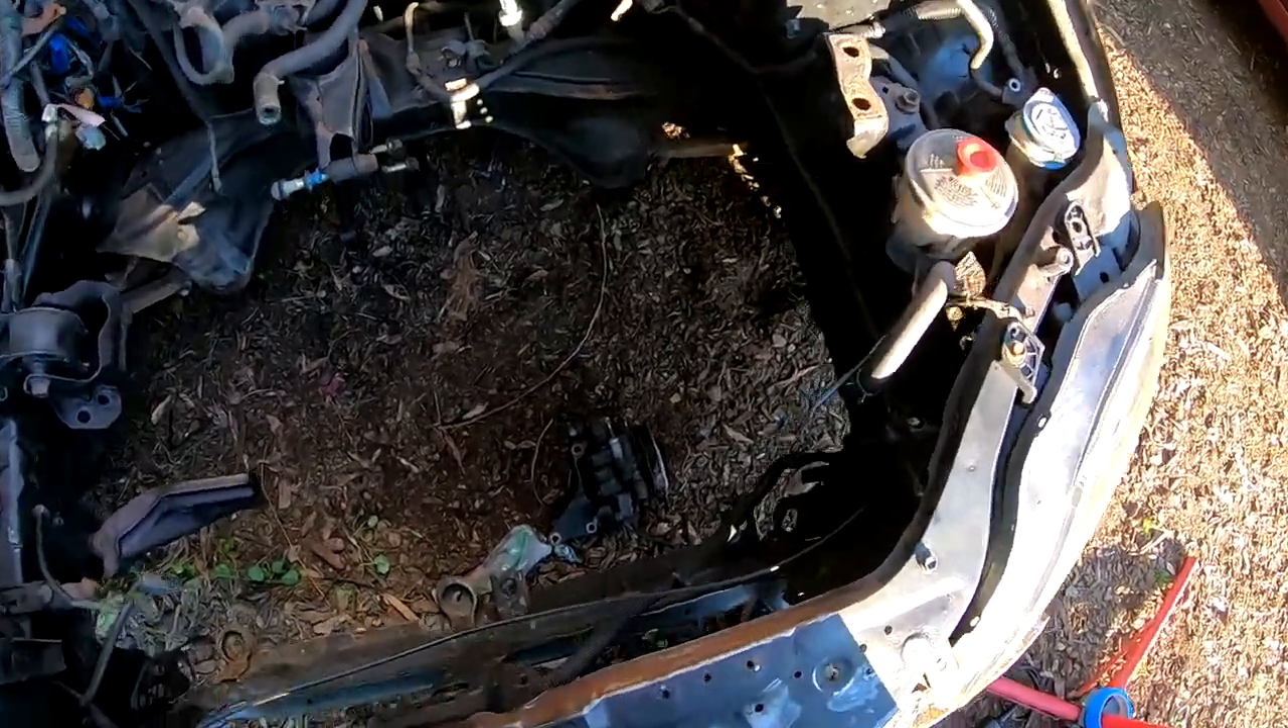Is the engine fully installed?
No.